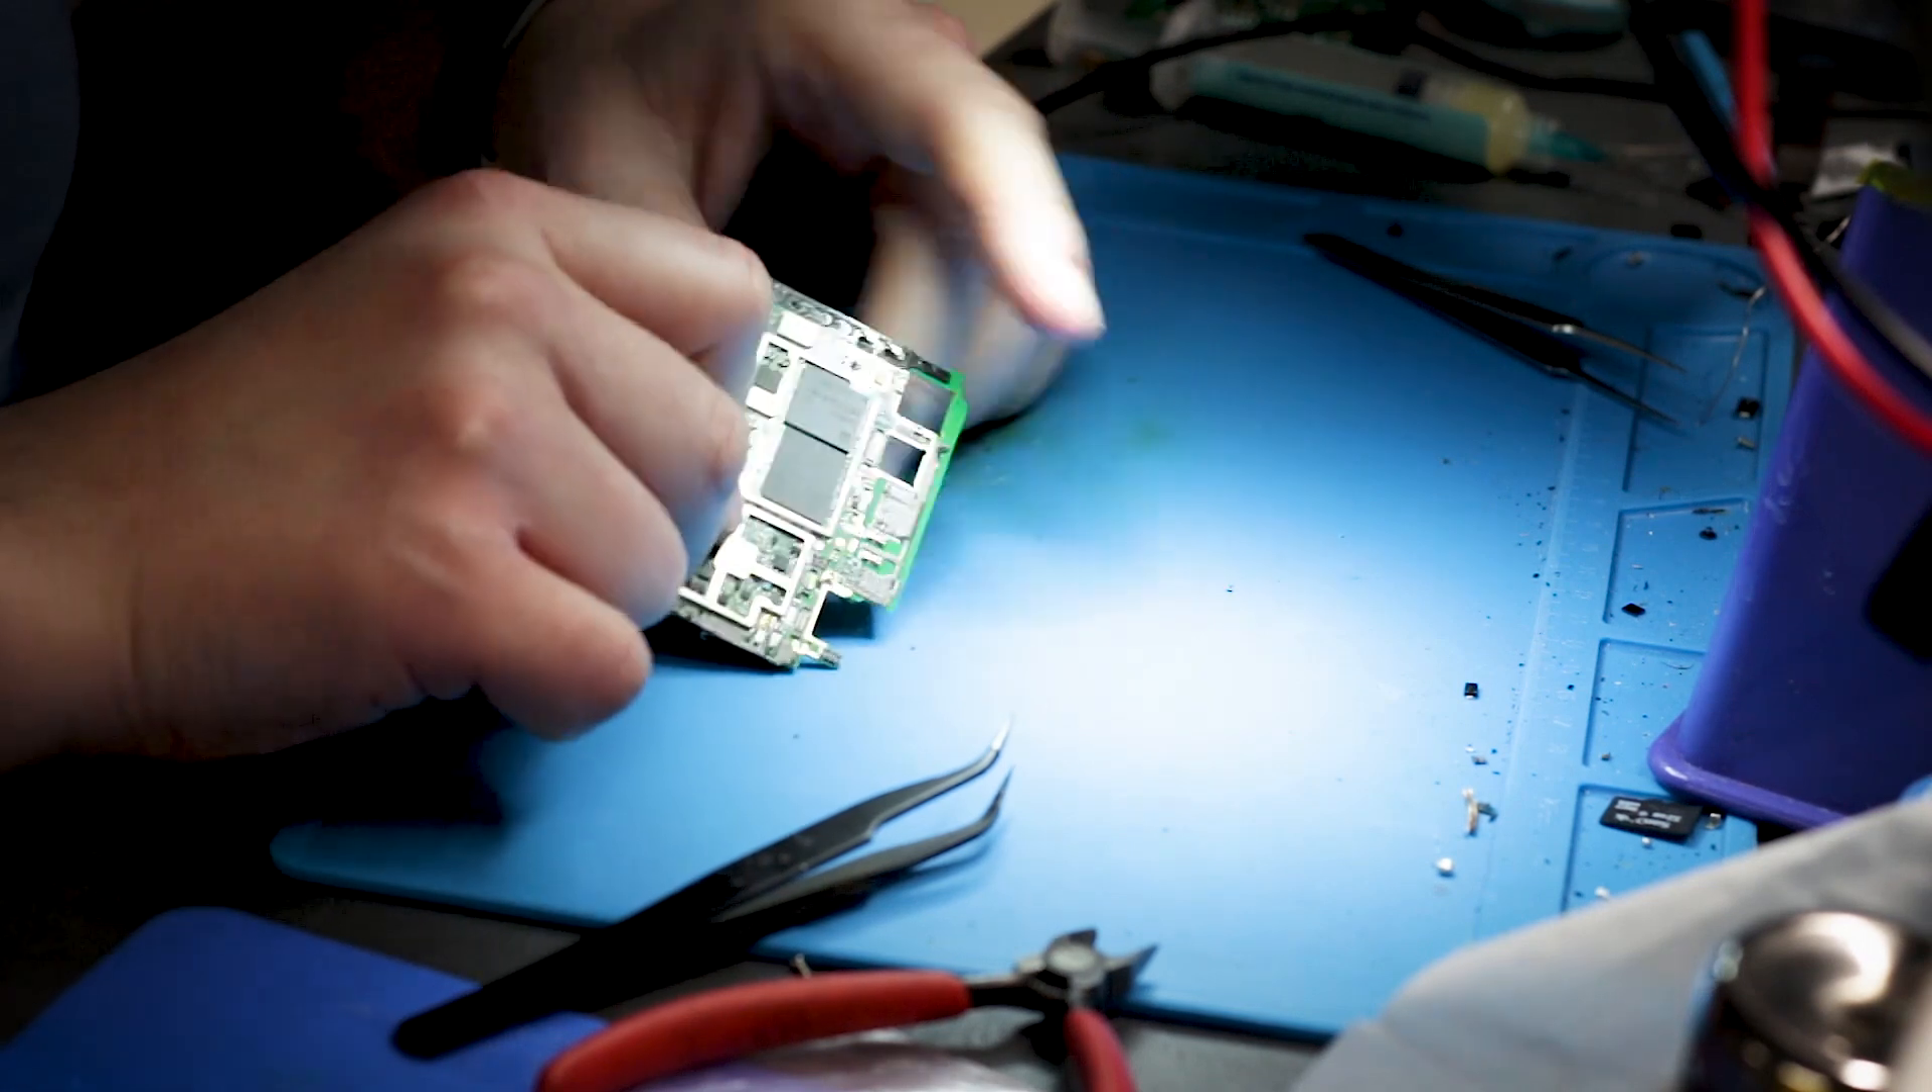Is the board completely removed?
Yes.